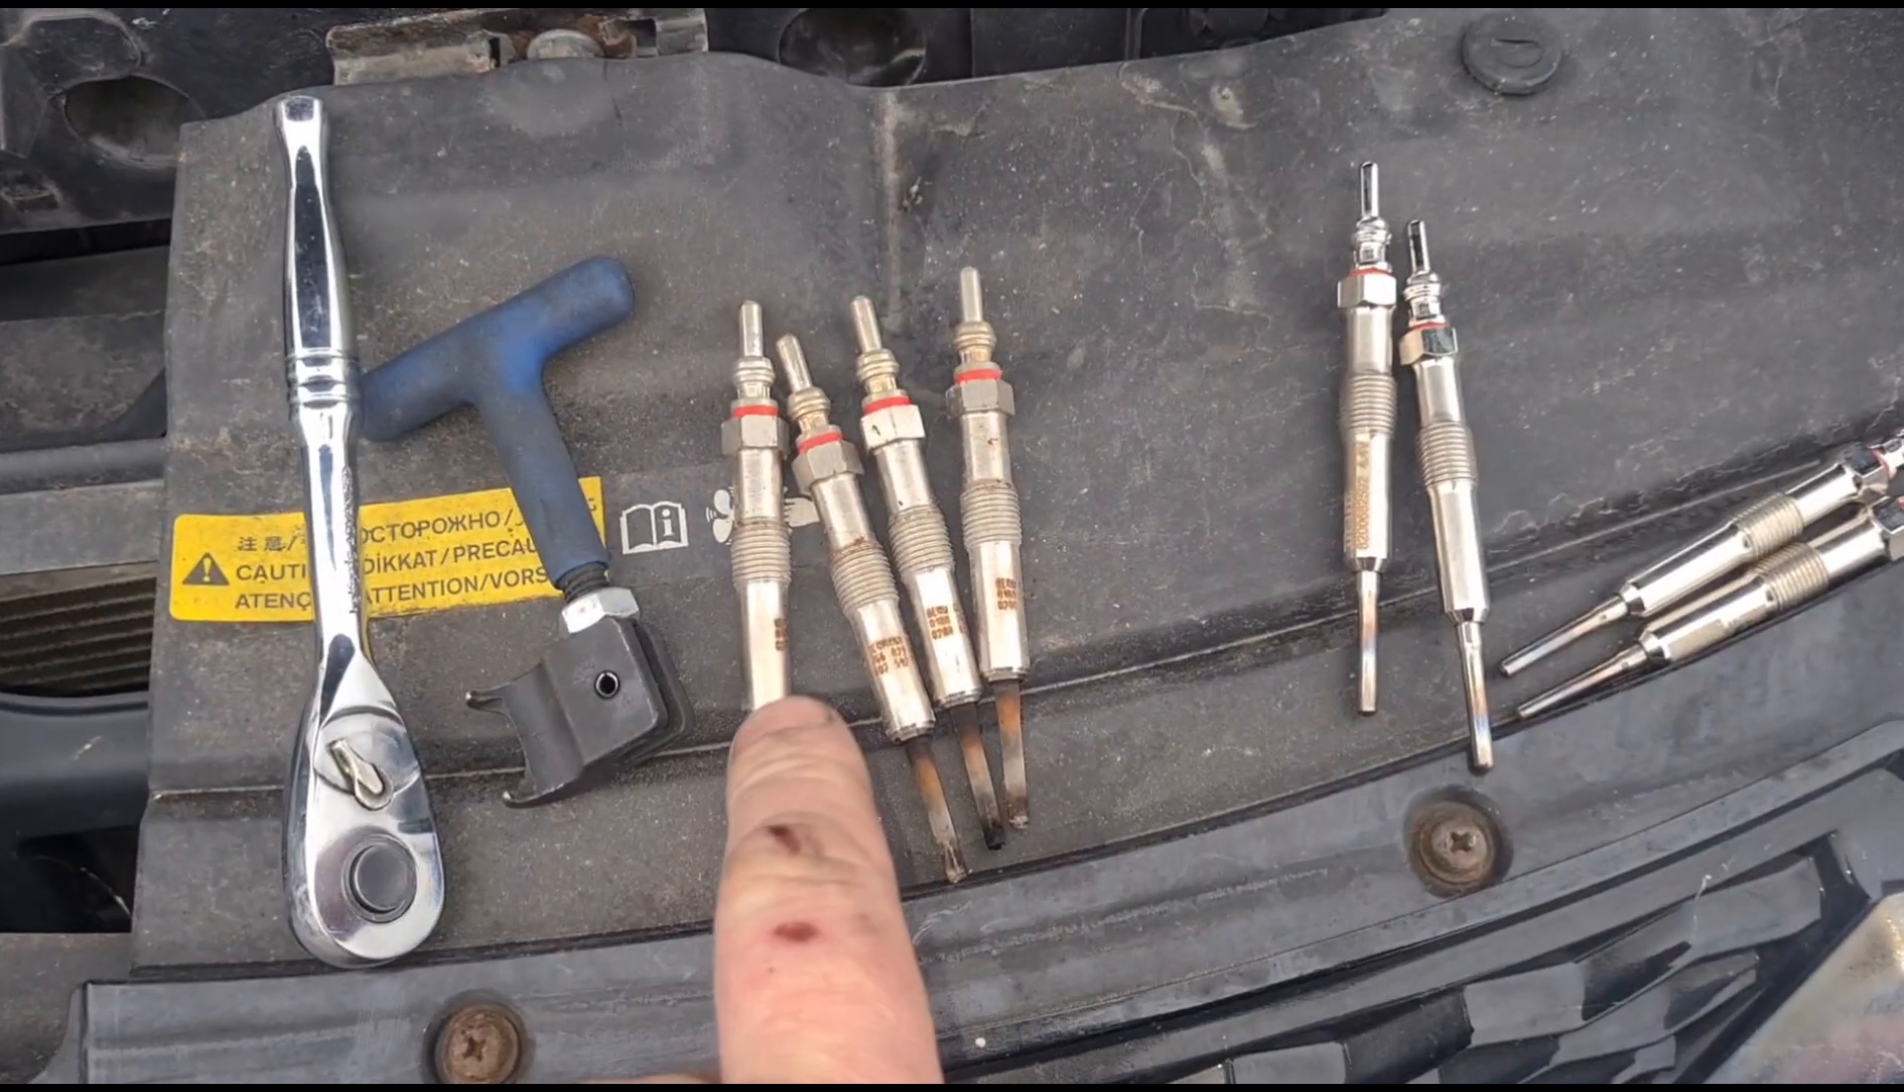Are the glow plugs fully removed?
Yes.